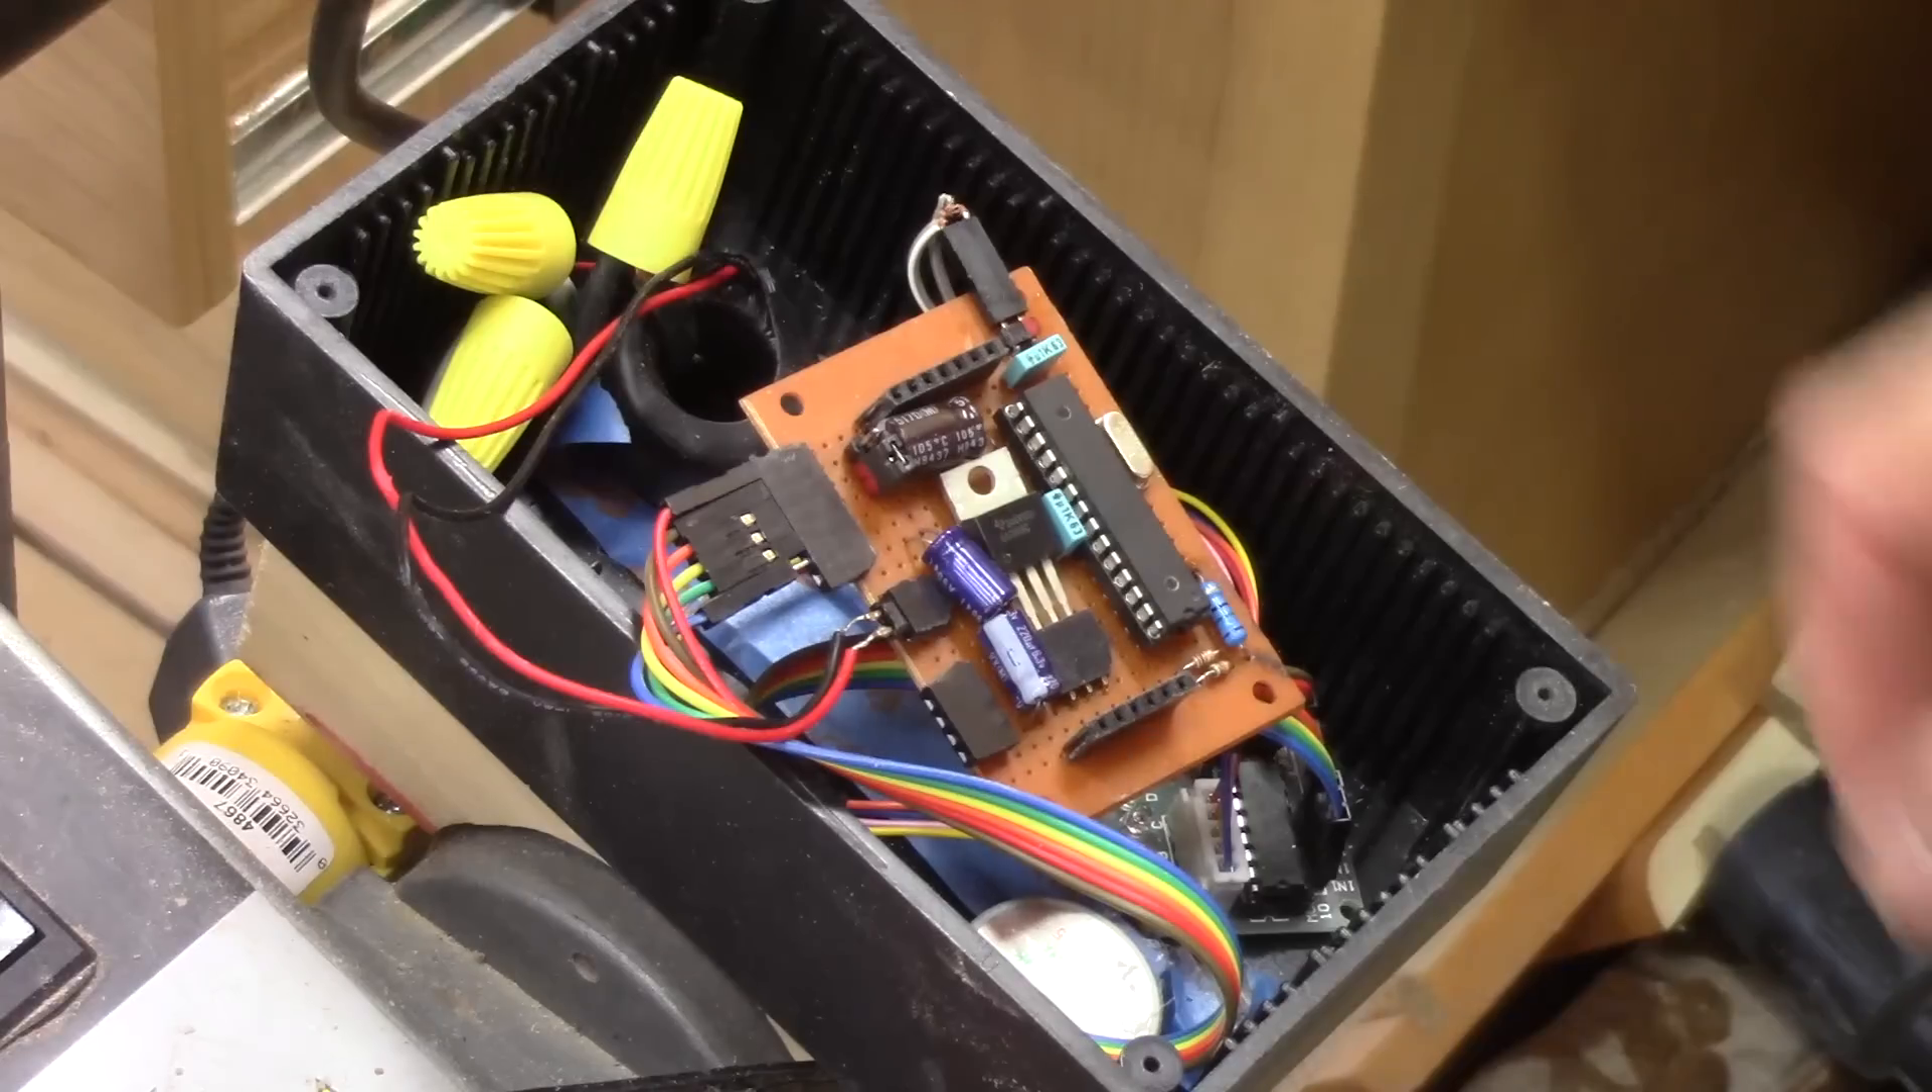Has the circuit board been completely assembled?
Yes.